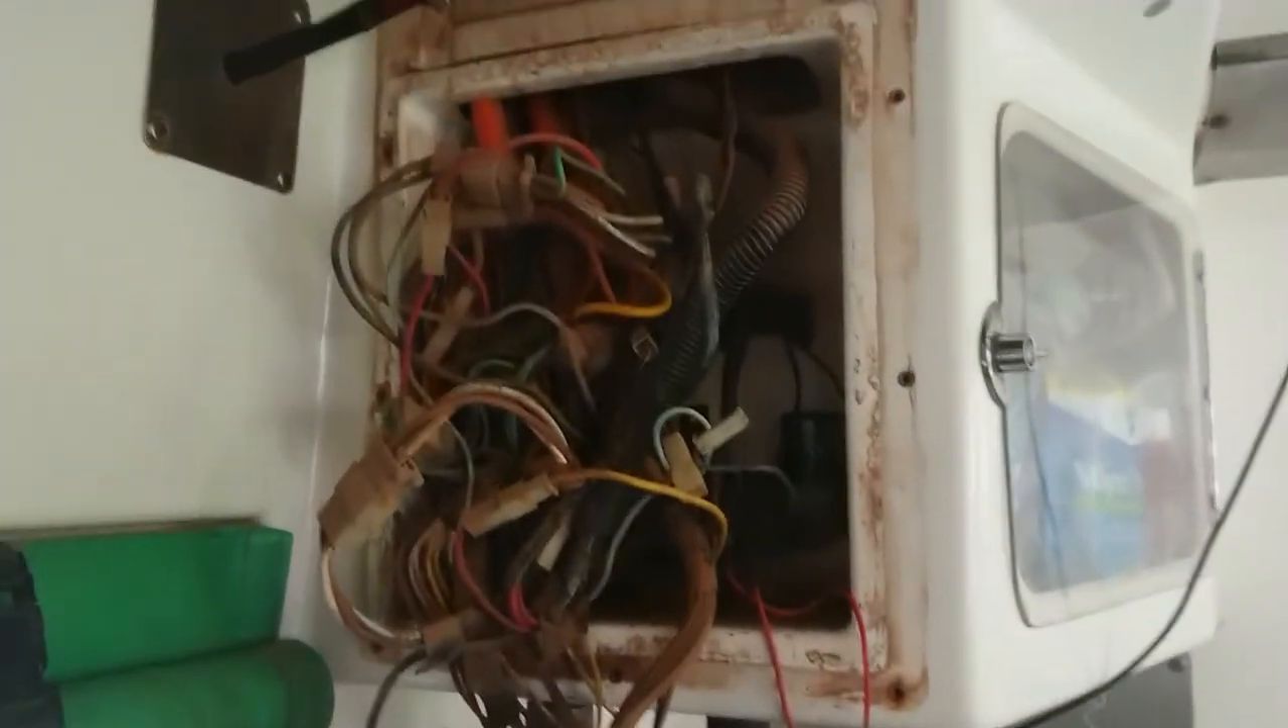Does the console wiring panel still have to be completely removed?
No.